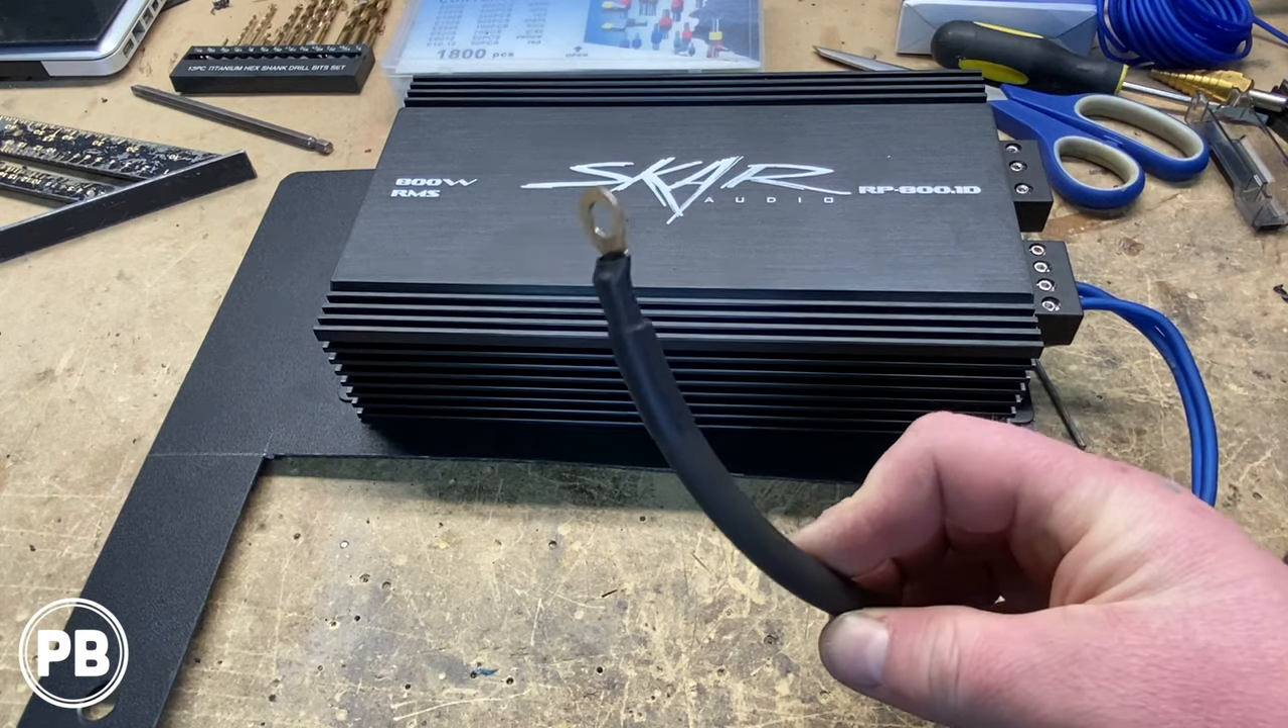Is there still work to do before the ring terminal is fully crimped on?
No.